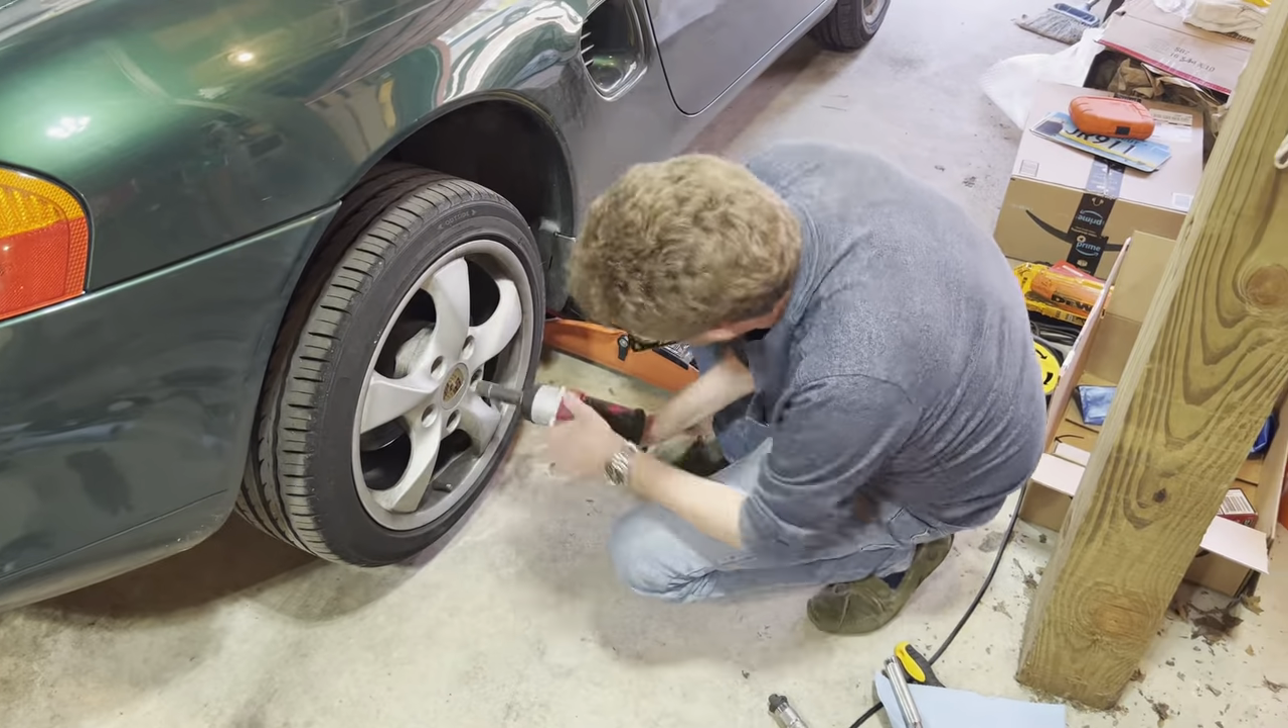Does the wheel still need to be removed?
Yes.